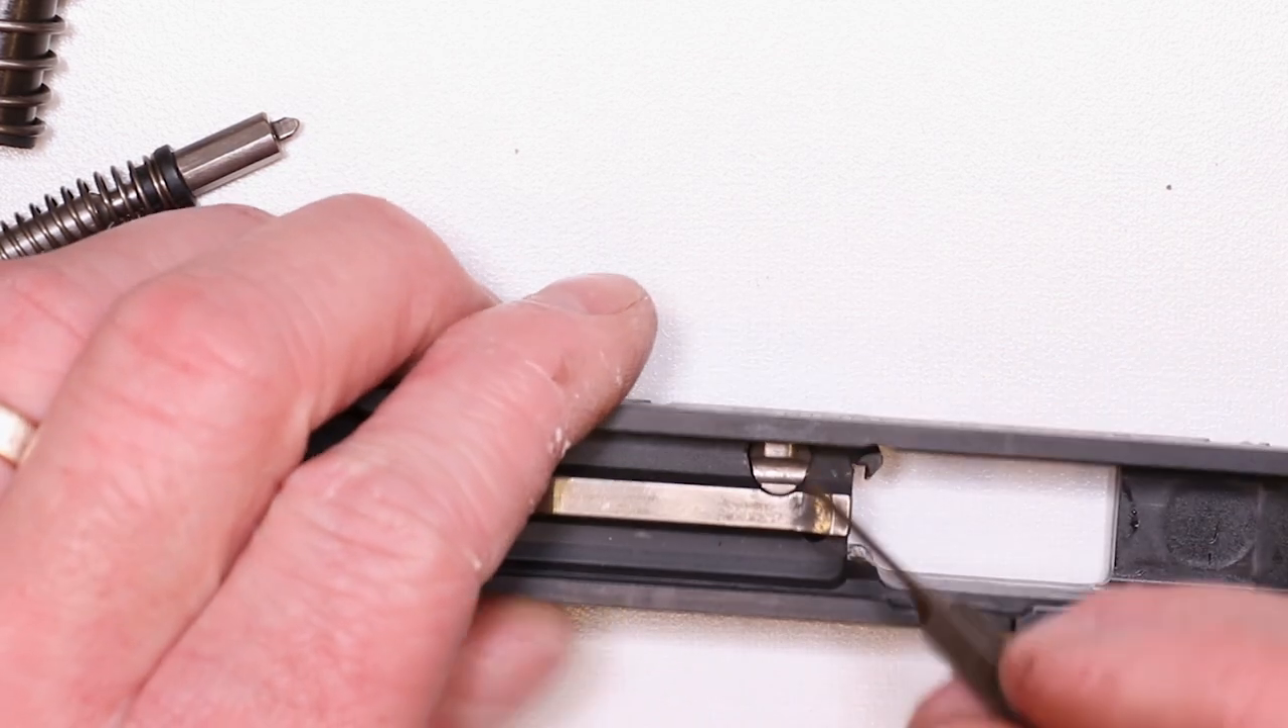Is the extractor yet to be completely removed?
Yes.